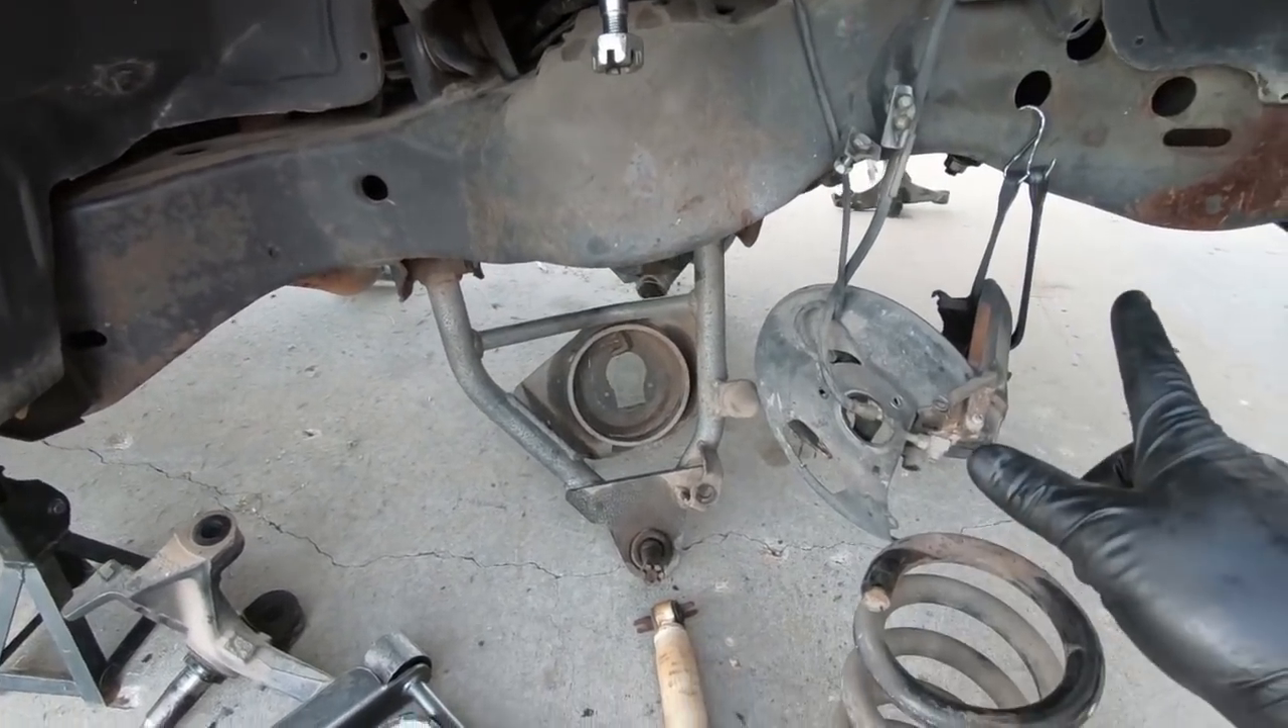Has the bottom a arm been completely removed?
No.